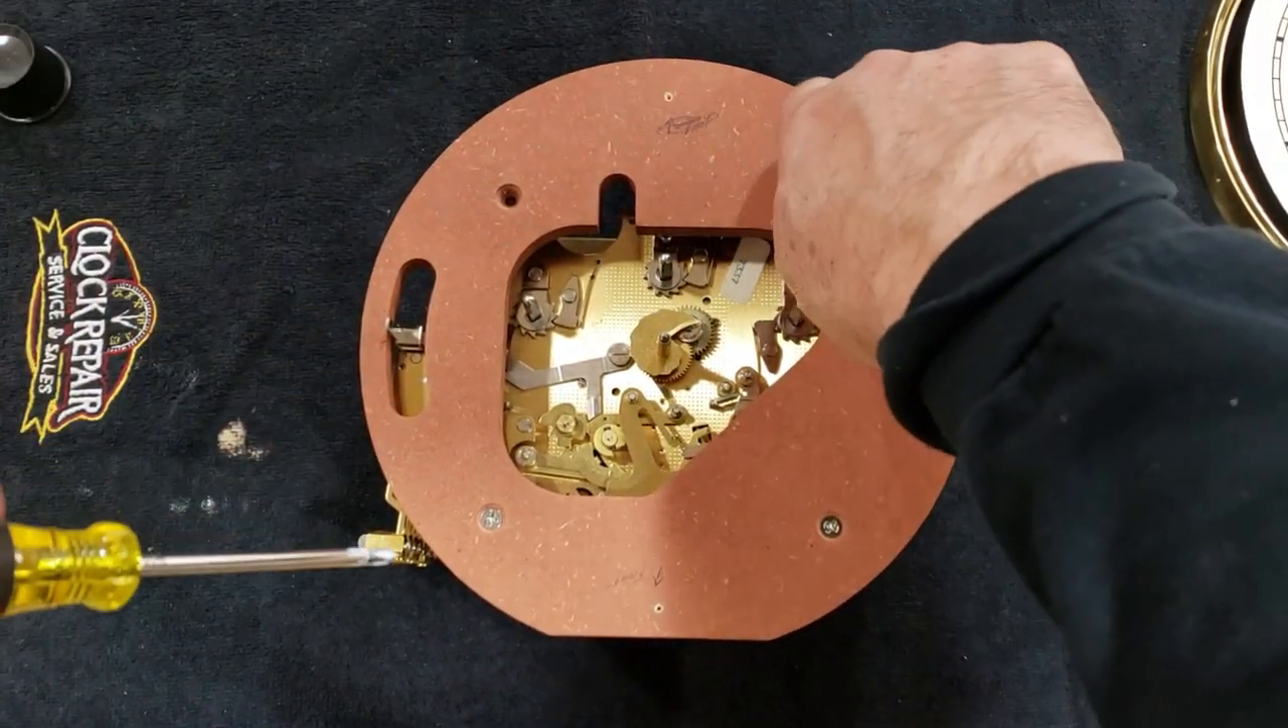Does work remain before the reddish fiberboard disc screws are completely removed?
Yes.